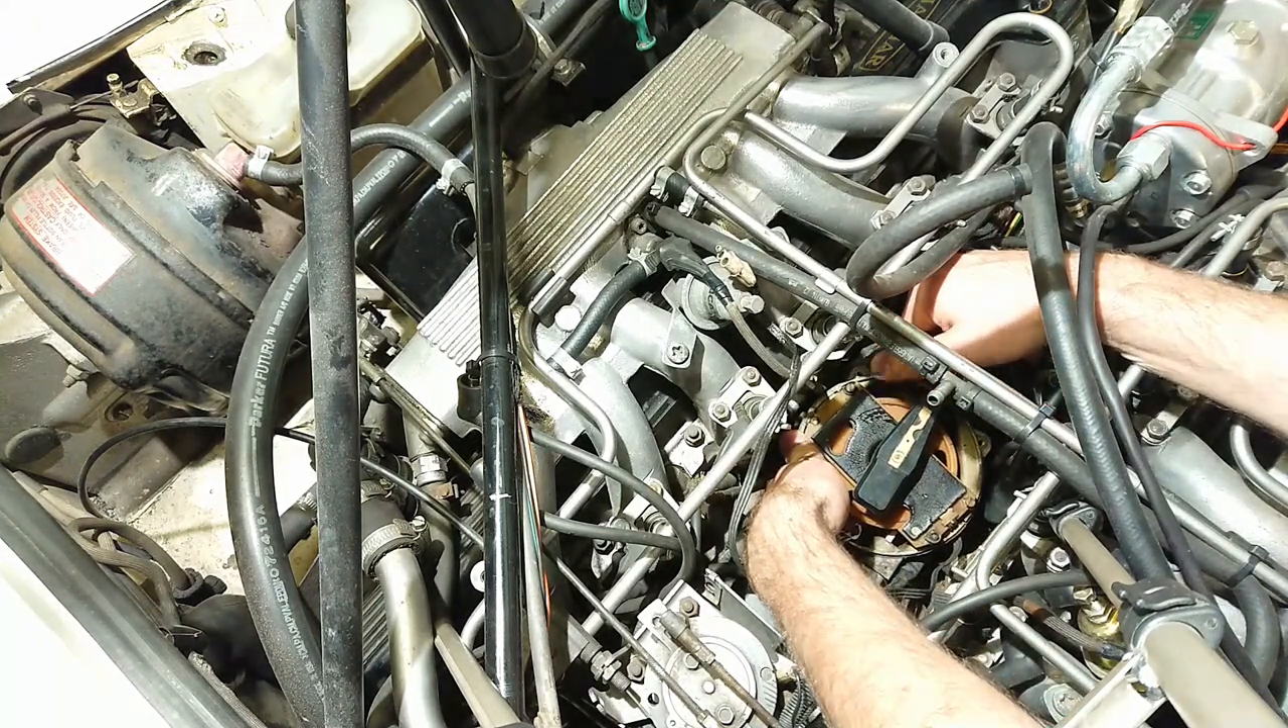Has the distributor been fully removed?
No.